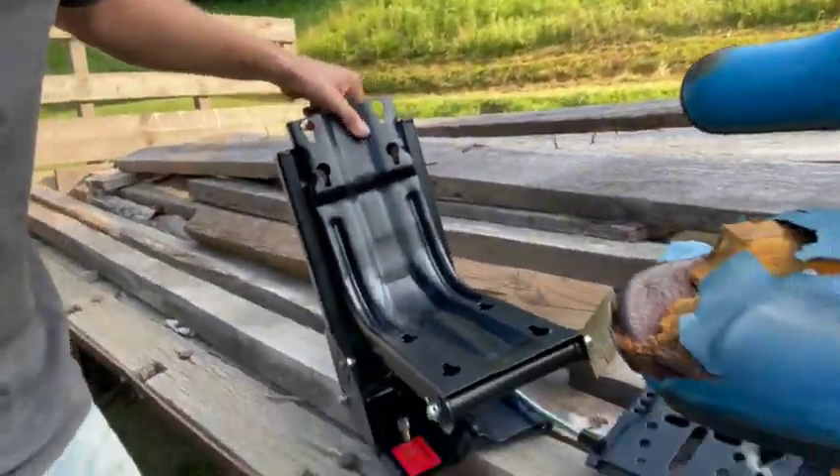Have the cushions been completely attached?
No.